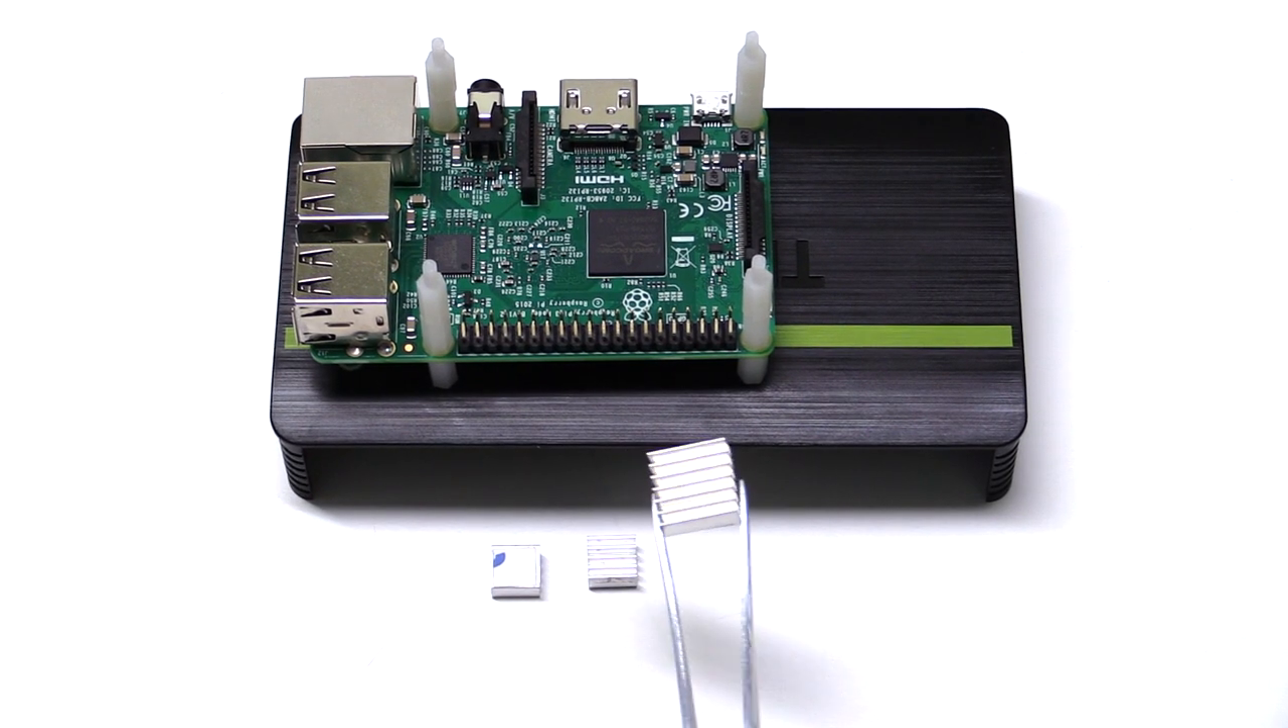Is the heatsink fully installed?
No.